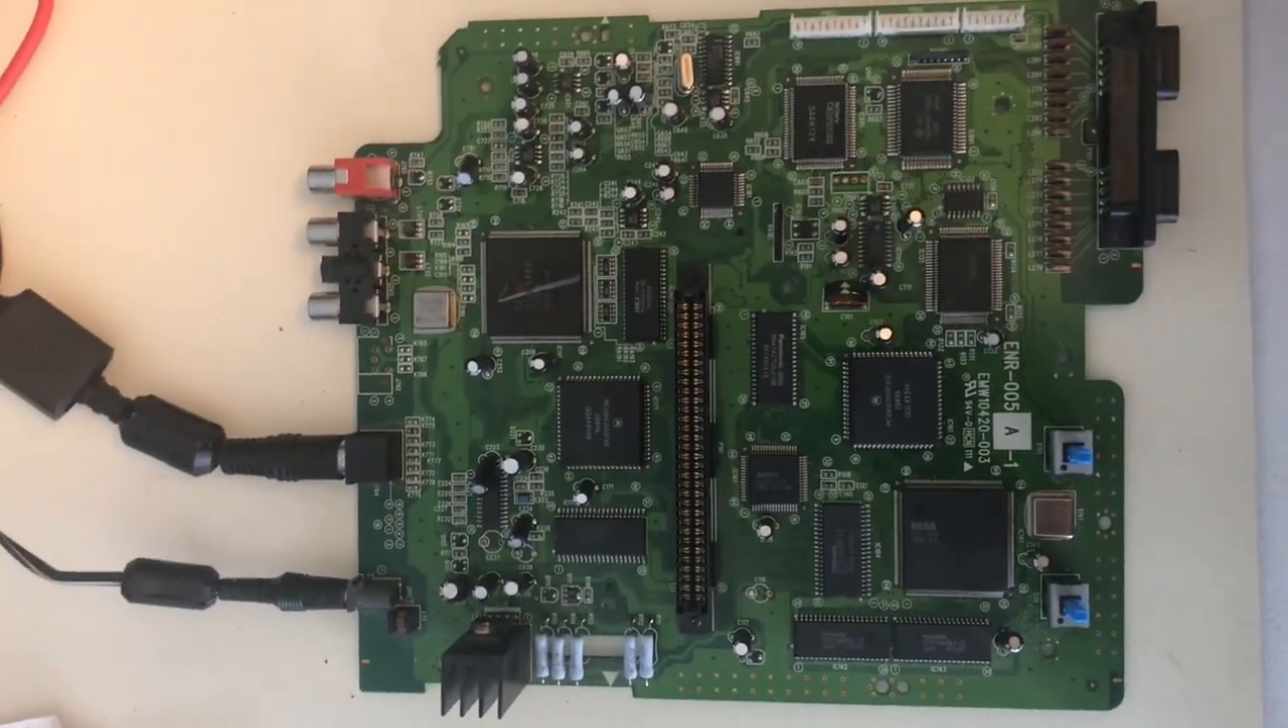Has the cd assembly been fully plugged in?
No.